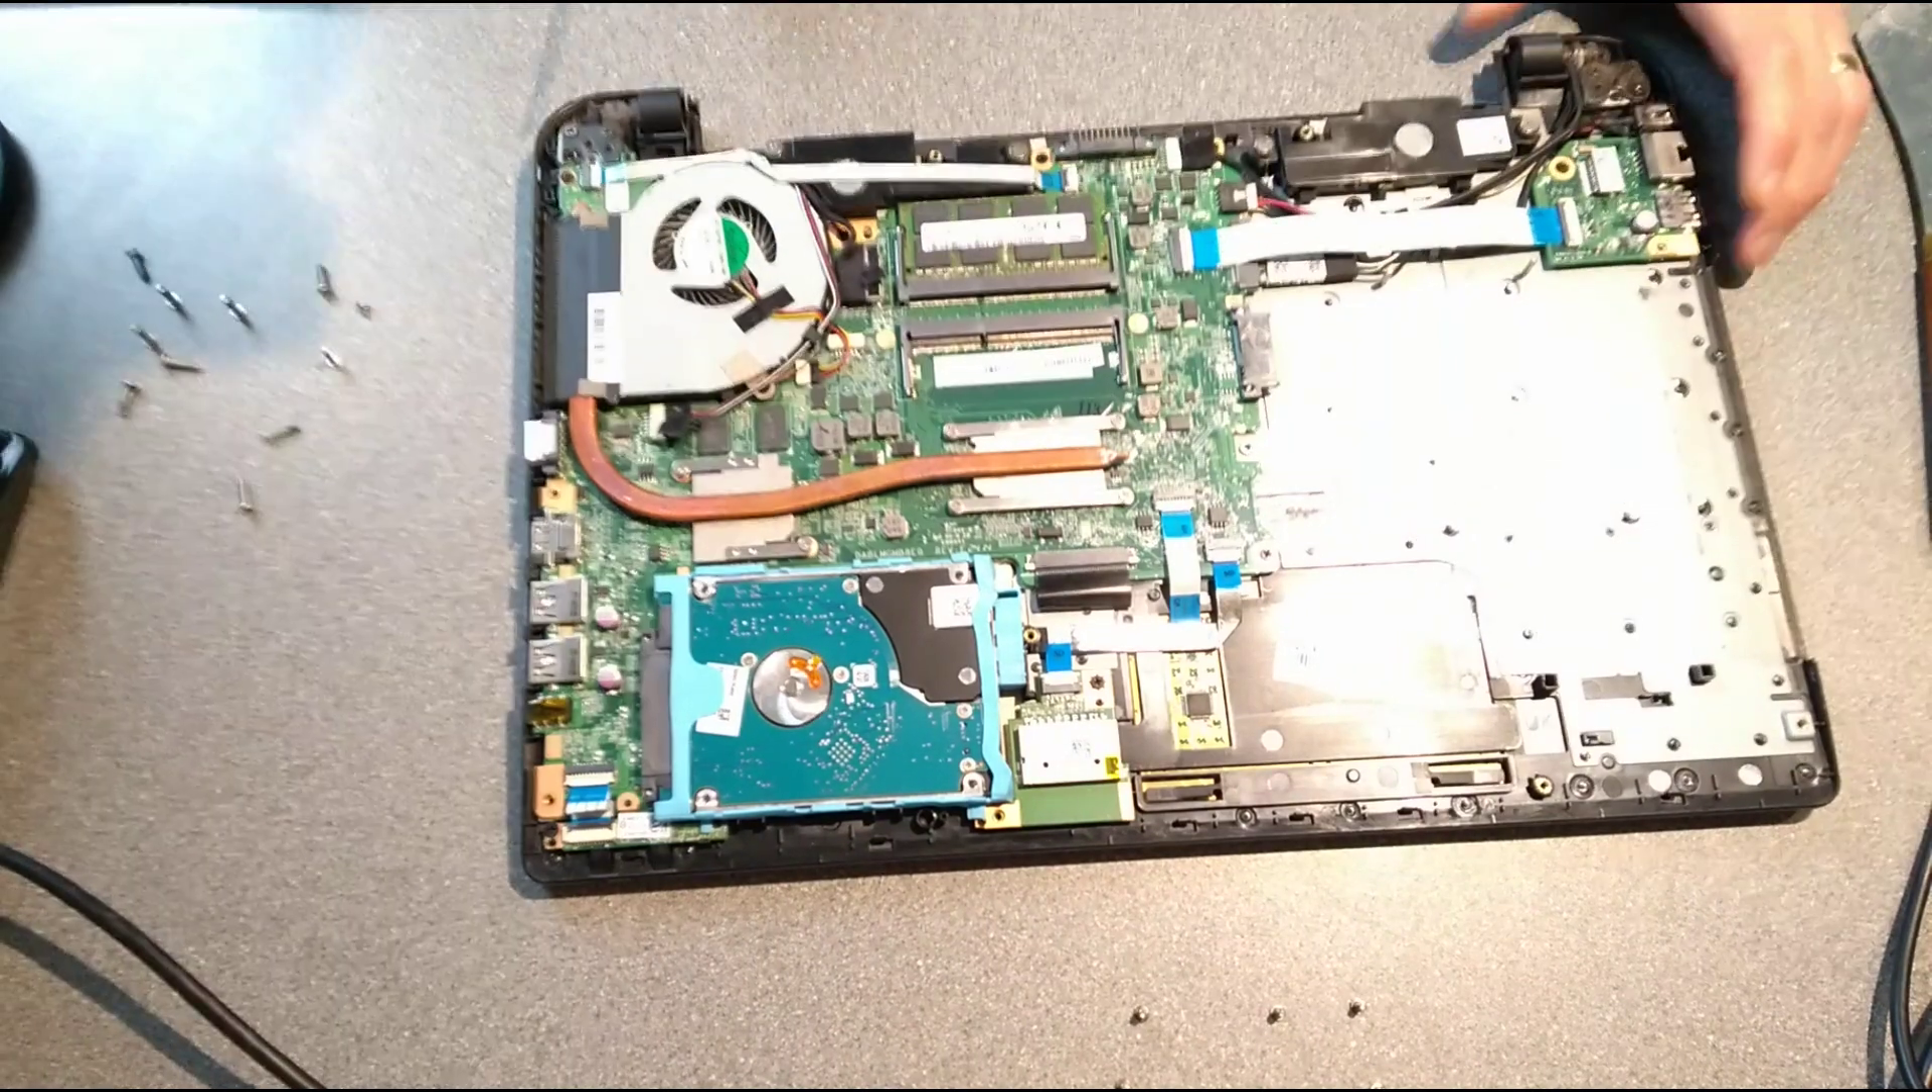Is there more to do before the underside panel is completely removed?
No.